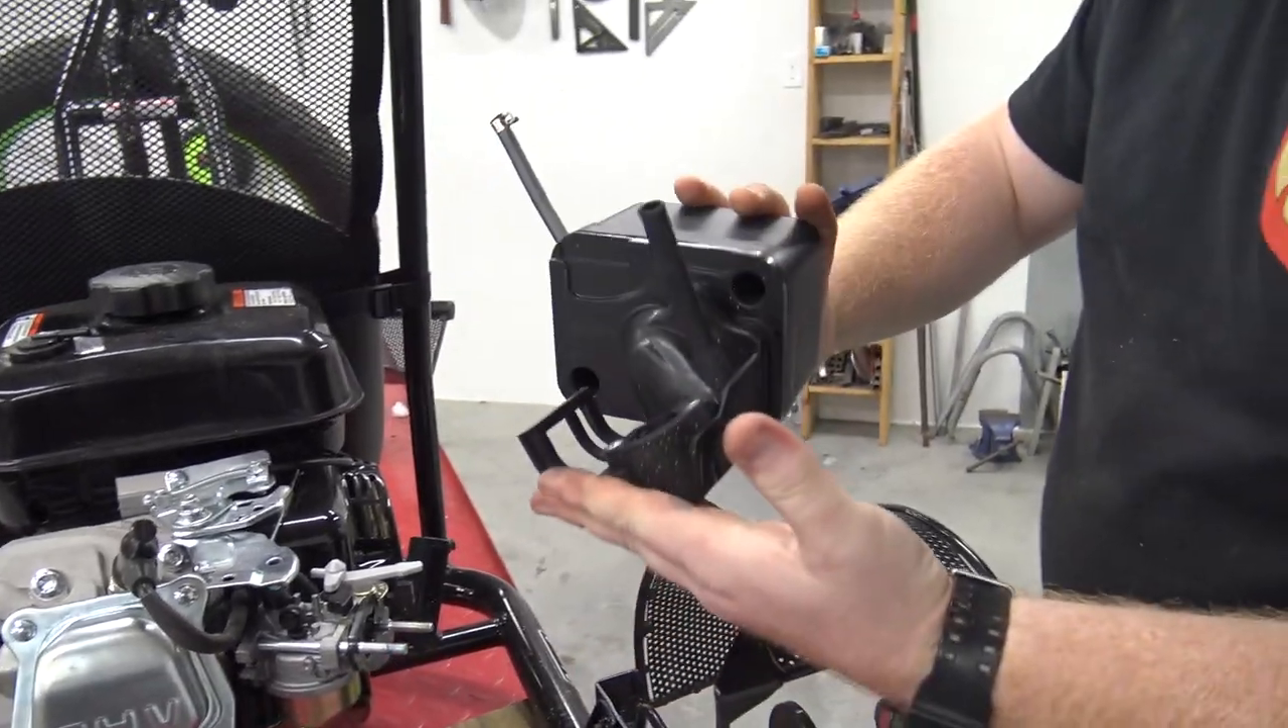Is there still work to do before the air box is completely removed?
No.